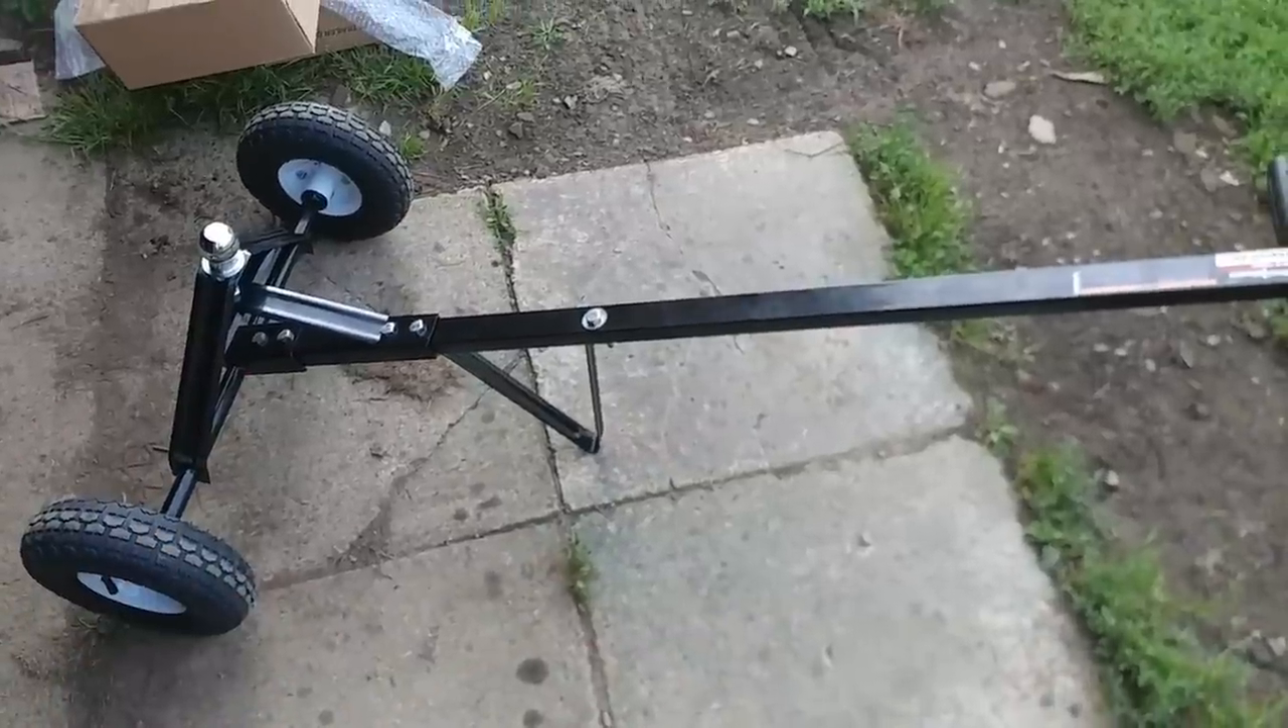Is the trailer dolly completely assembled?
Yes.